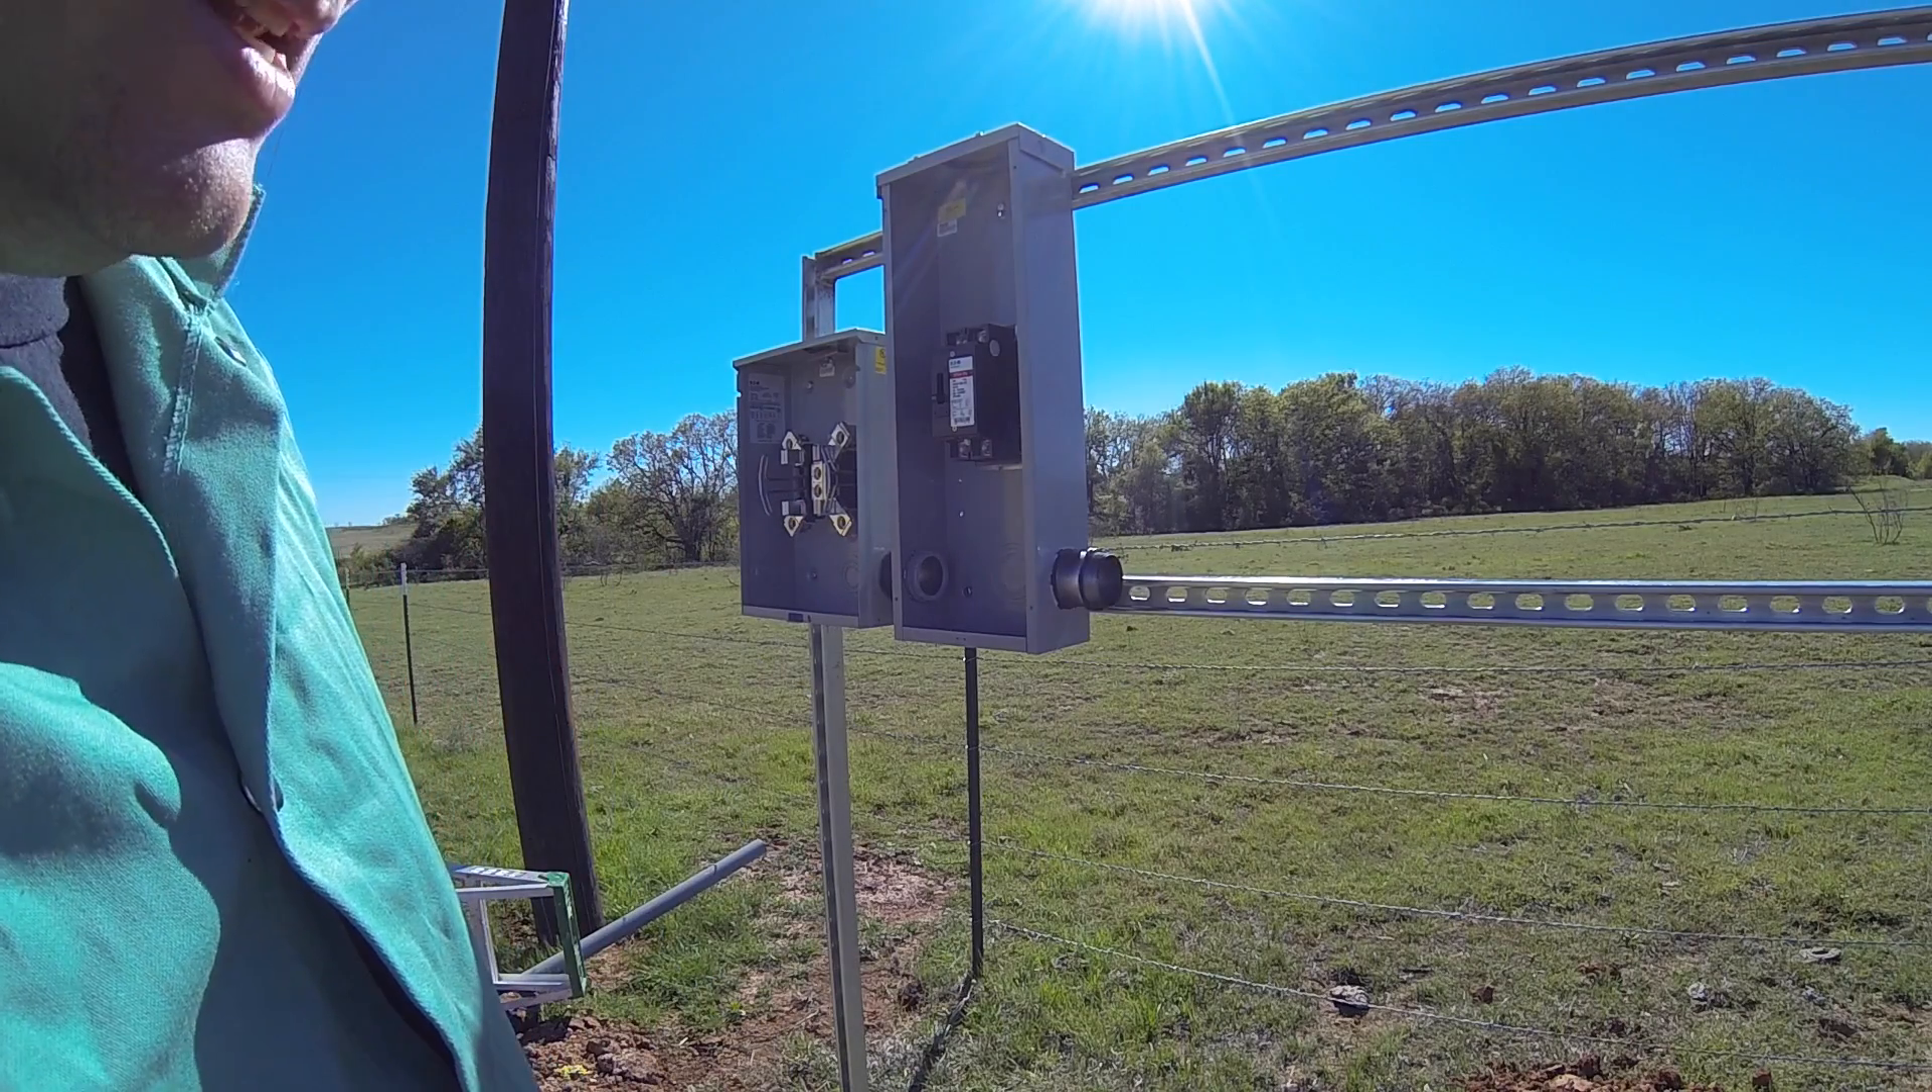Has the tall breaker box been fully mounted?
Yes.